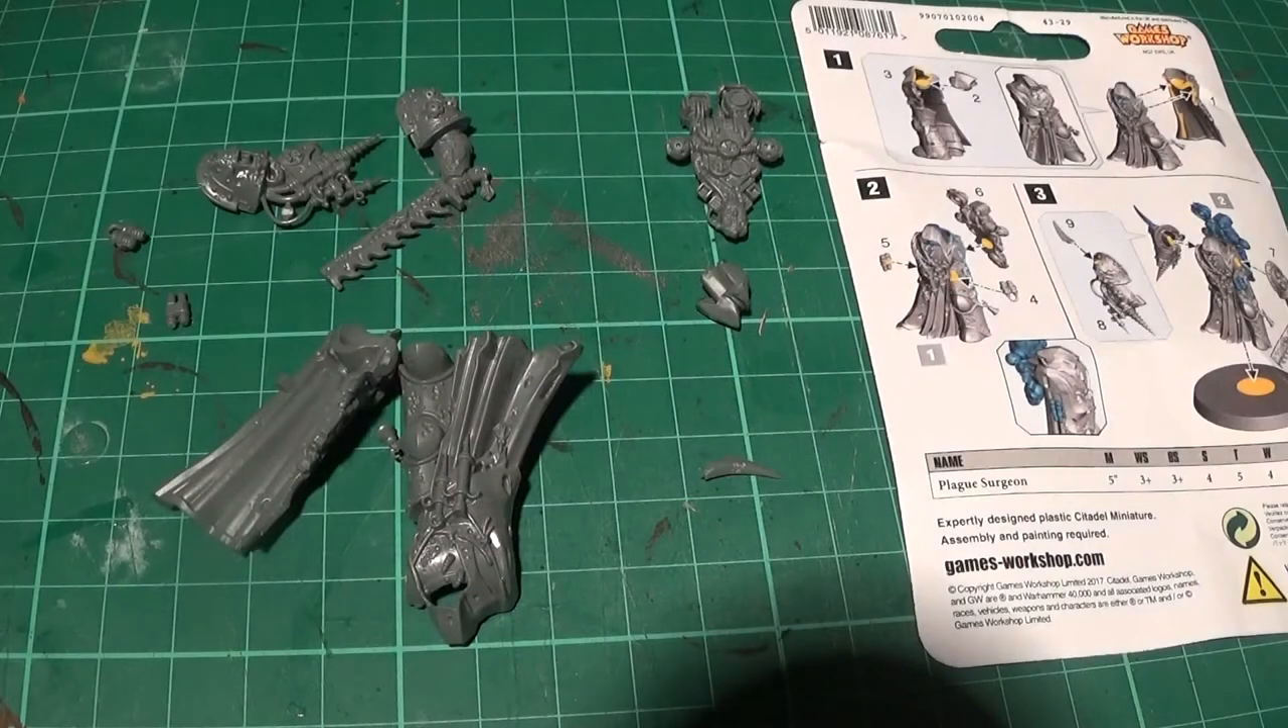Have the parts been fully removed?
Yes.